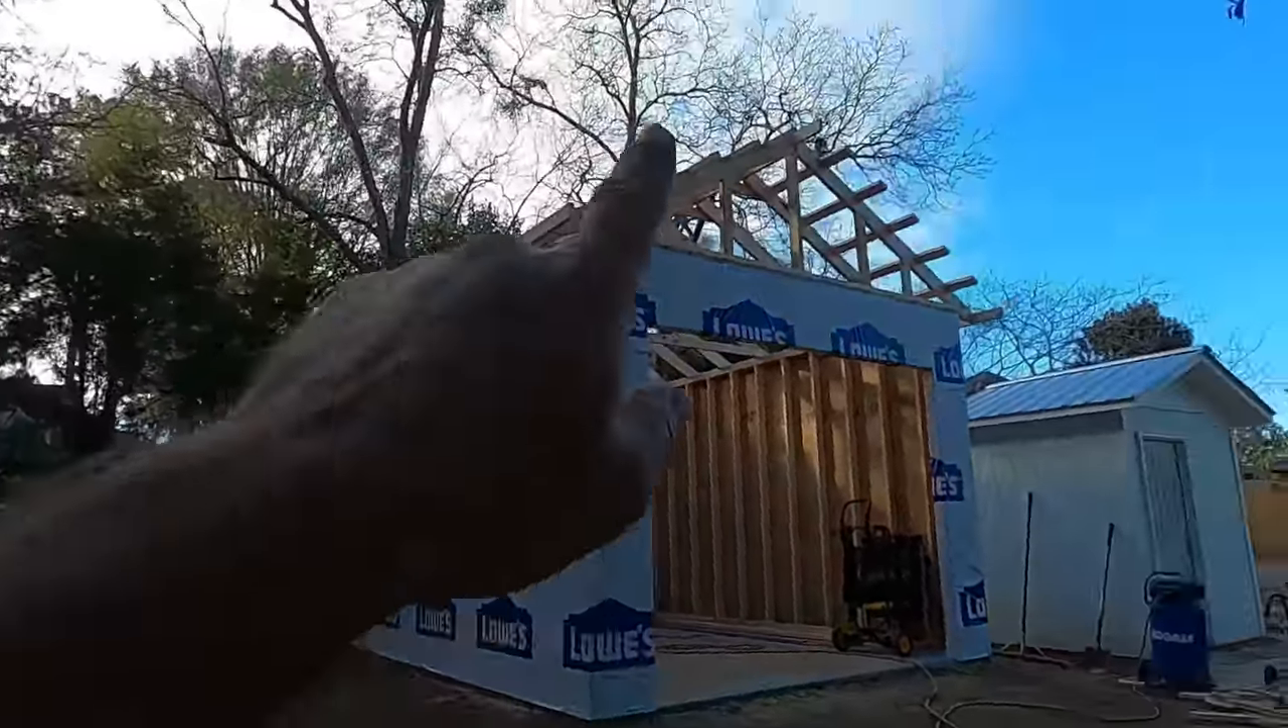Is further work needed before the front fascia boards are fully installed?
Yes.